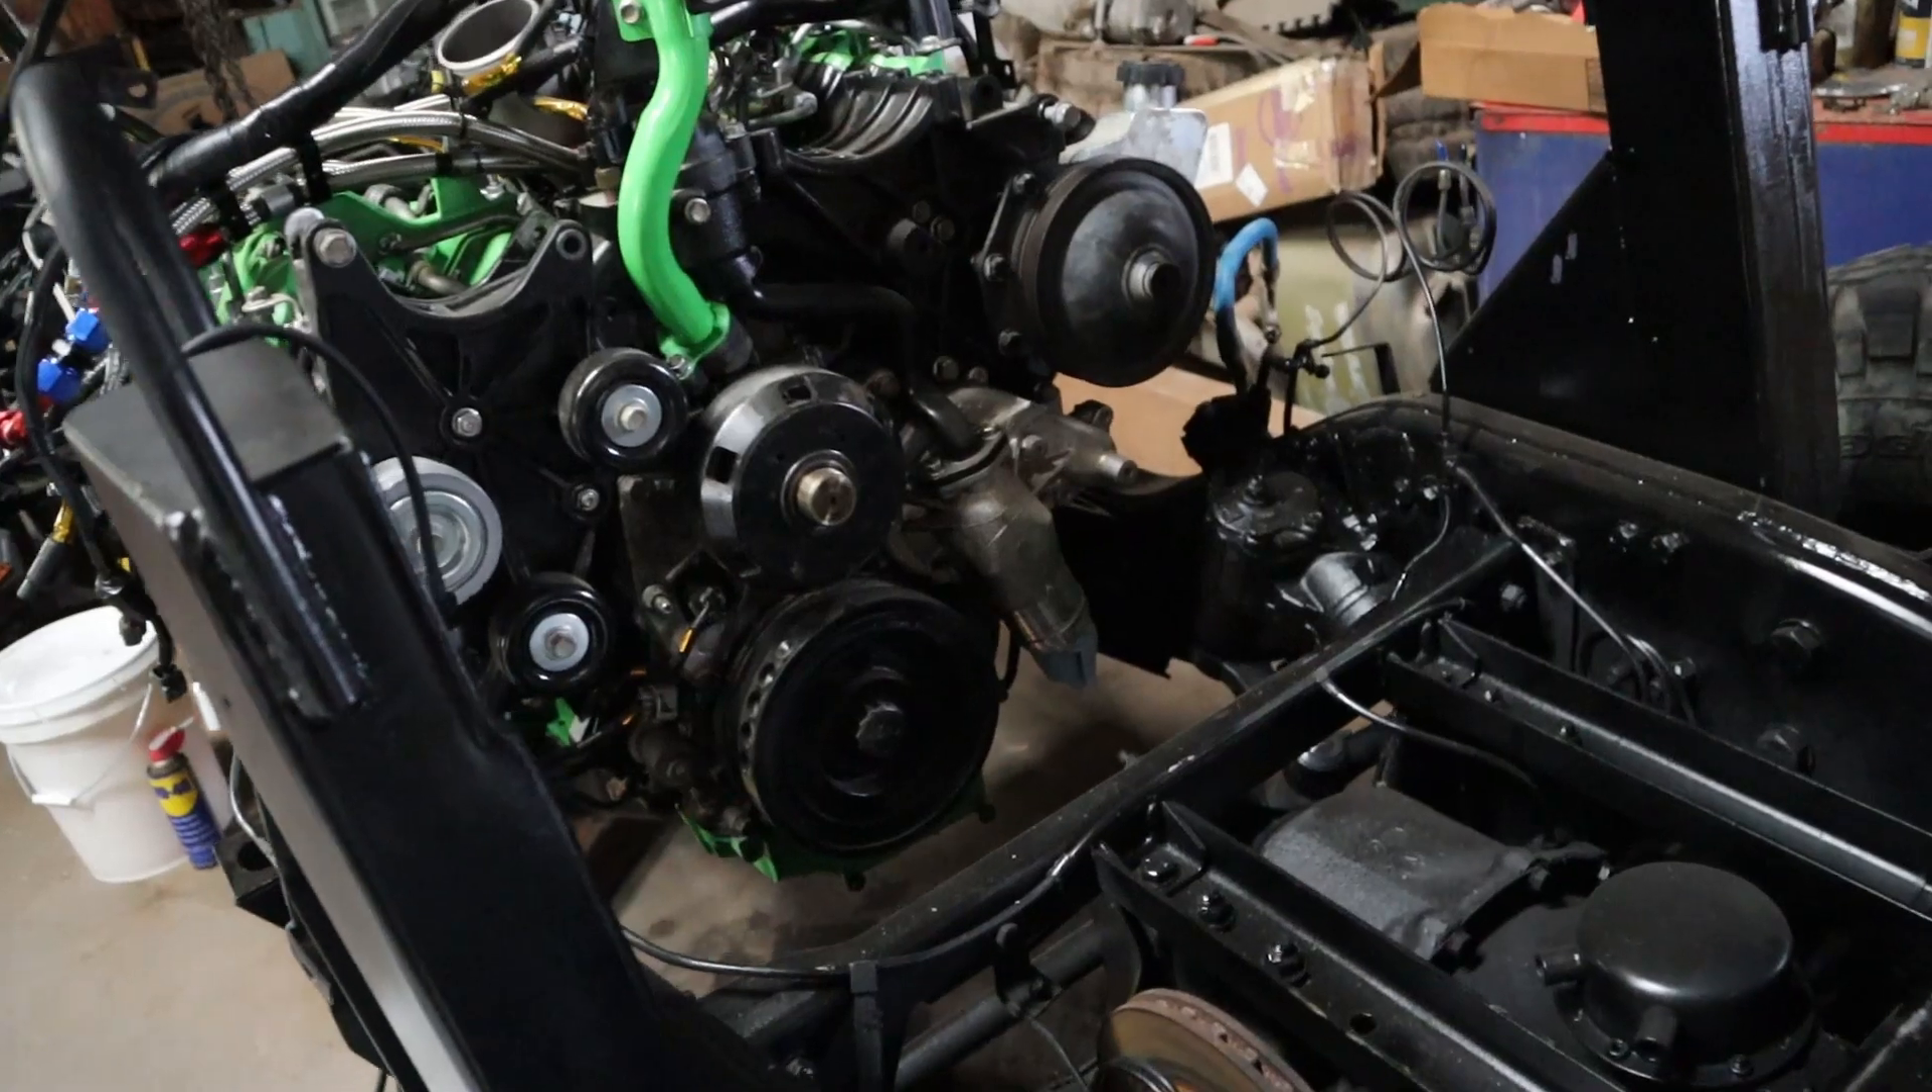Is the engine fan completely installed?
No.